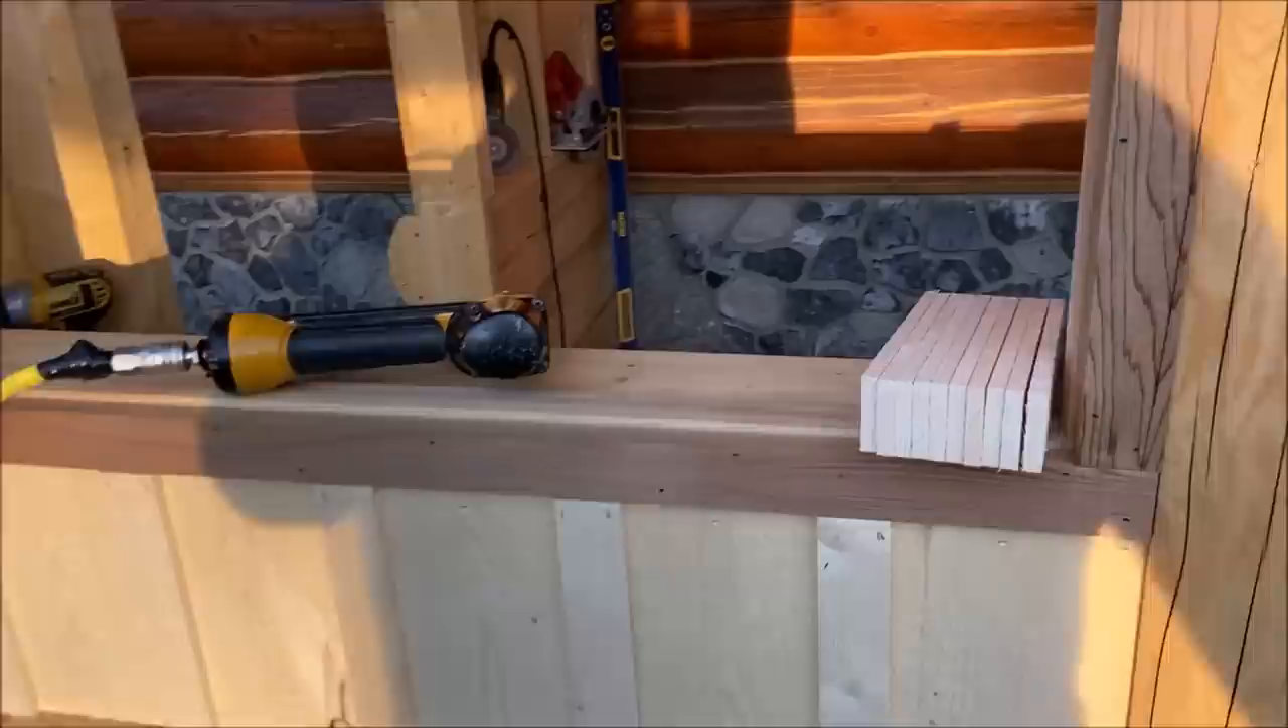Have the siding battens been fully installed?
No.